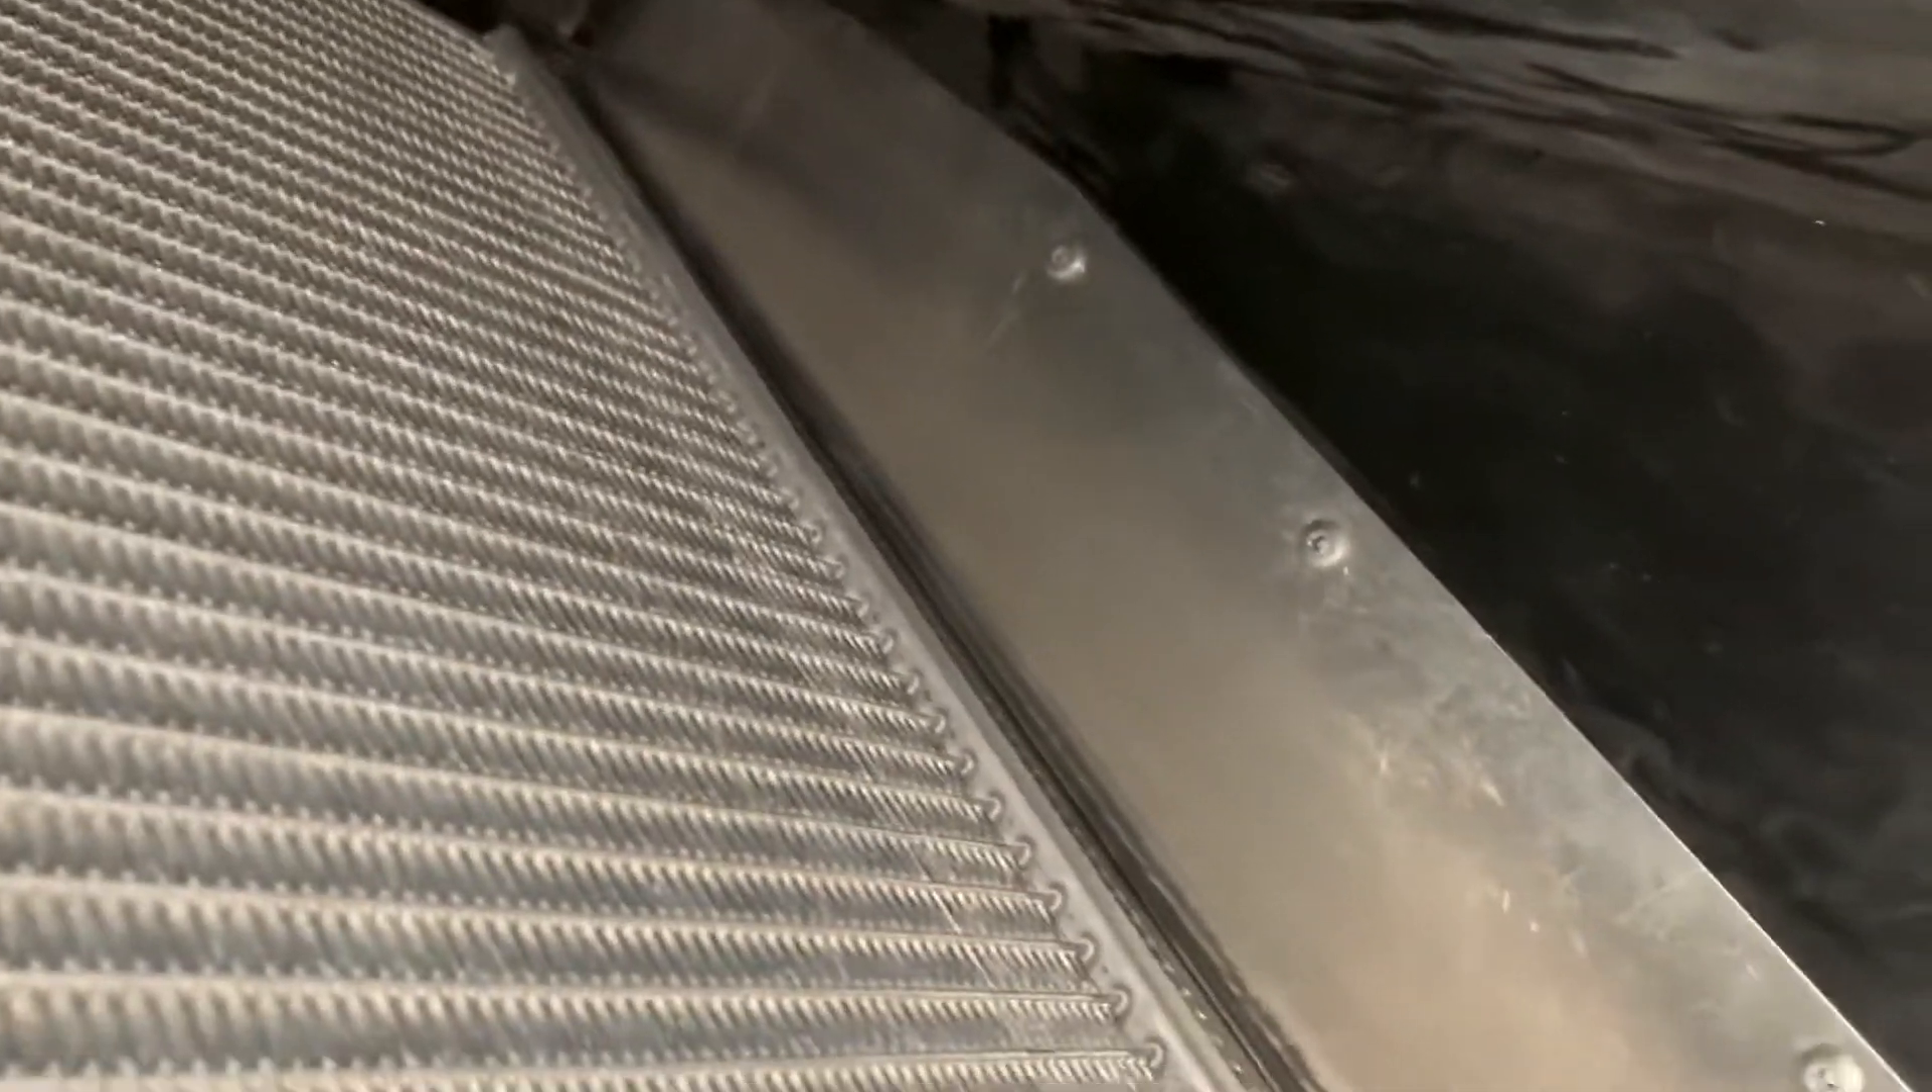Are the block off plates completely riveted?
Yes.